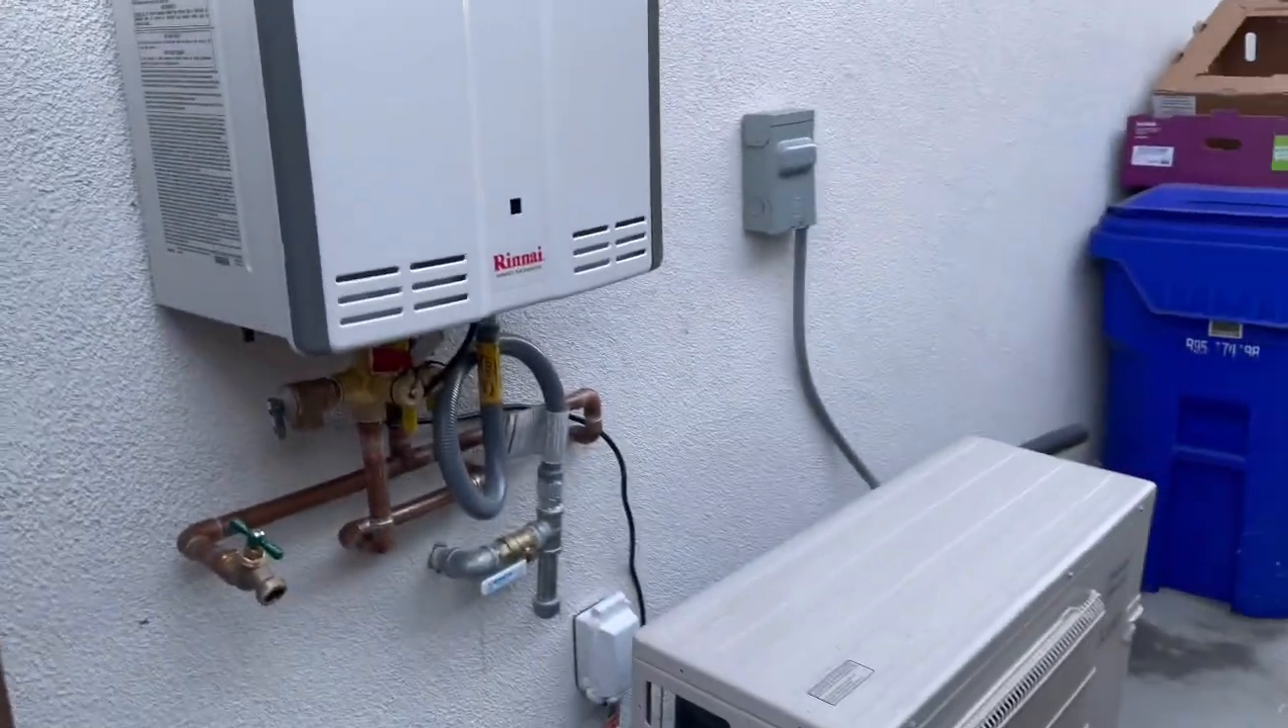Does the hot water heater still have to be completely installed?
No.